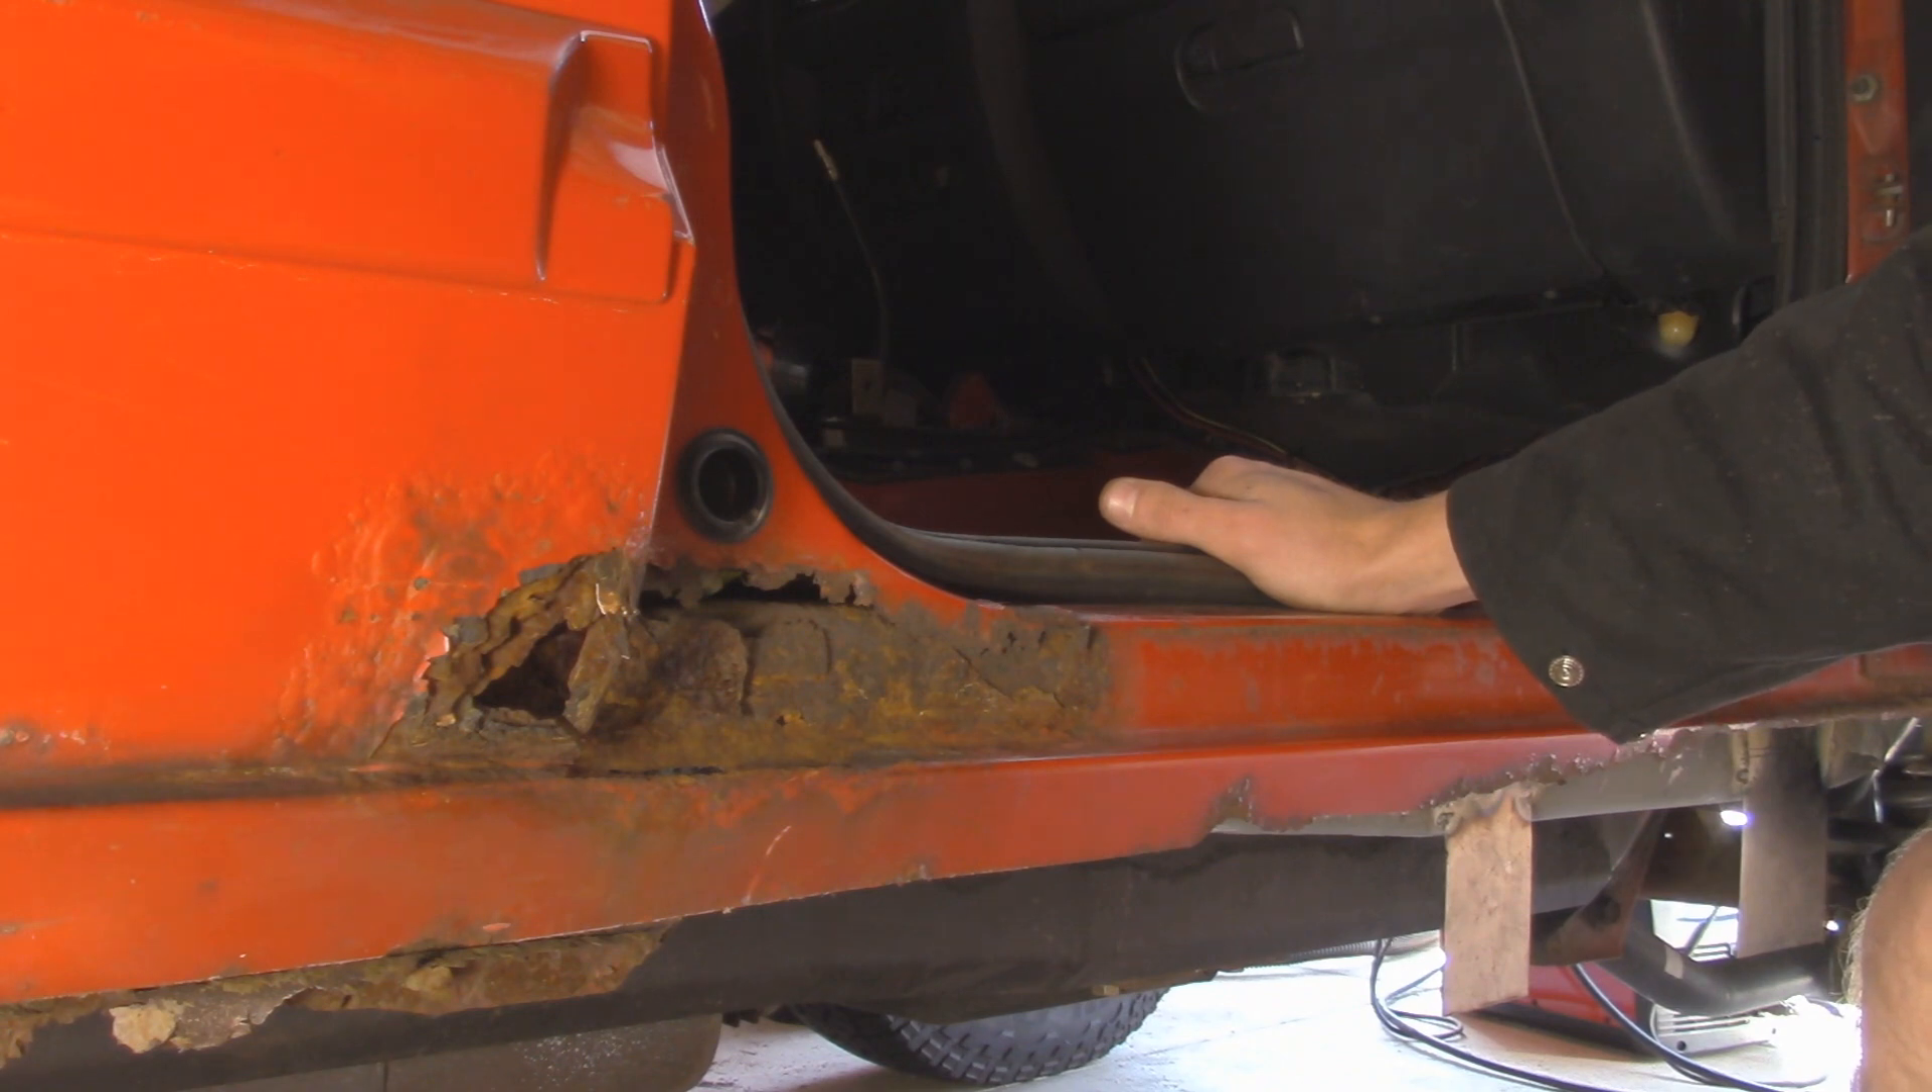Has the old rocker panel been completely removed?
No.